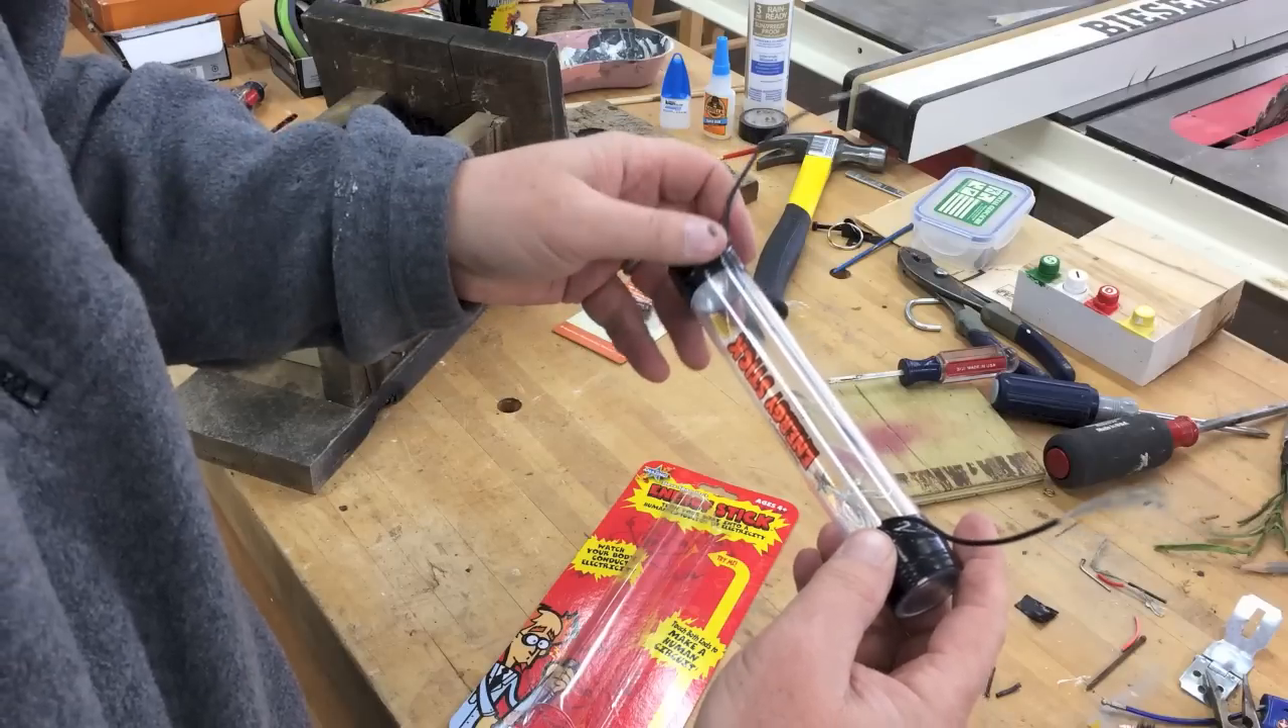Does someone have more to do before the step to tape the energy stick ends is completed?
No.